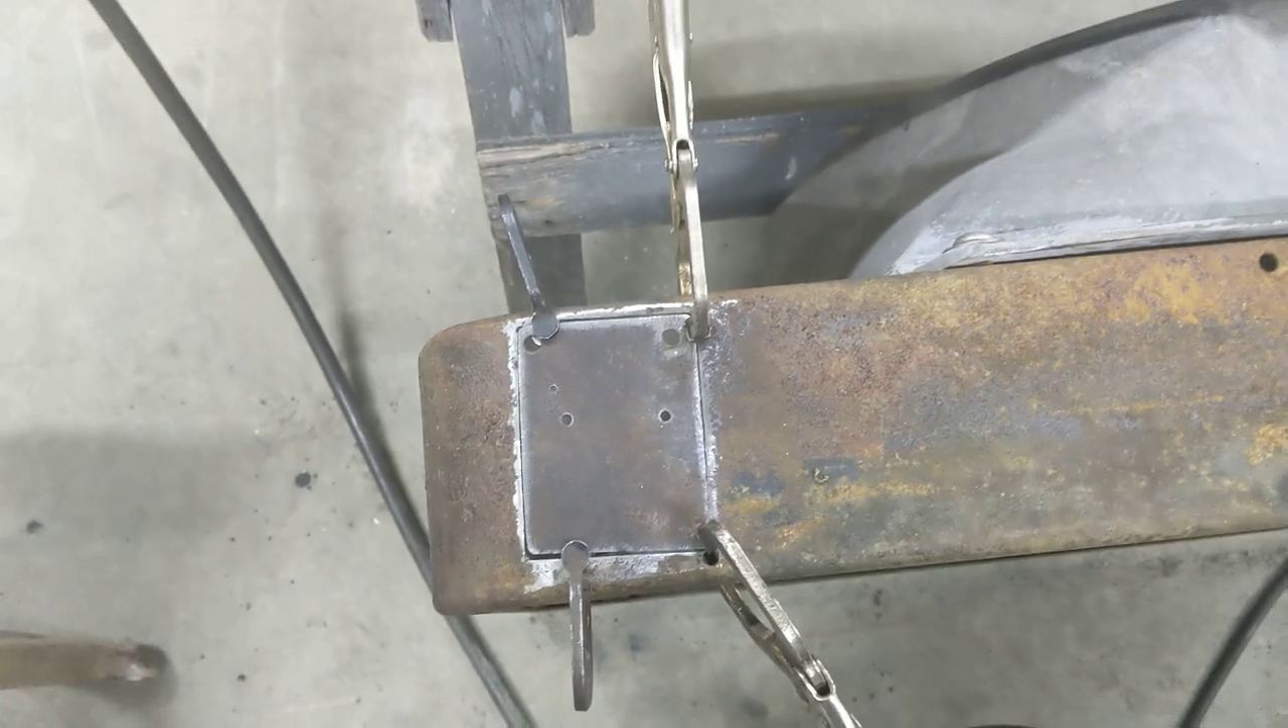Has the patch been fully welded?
No.